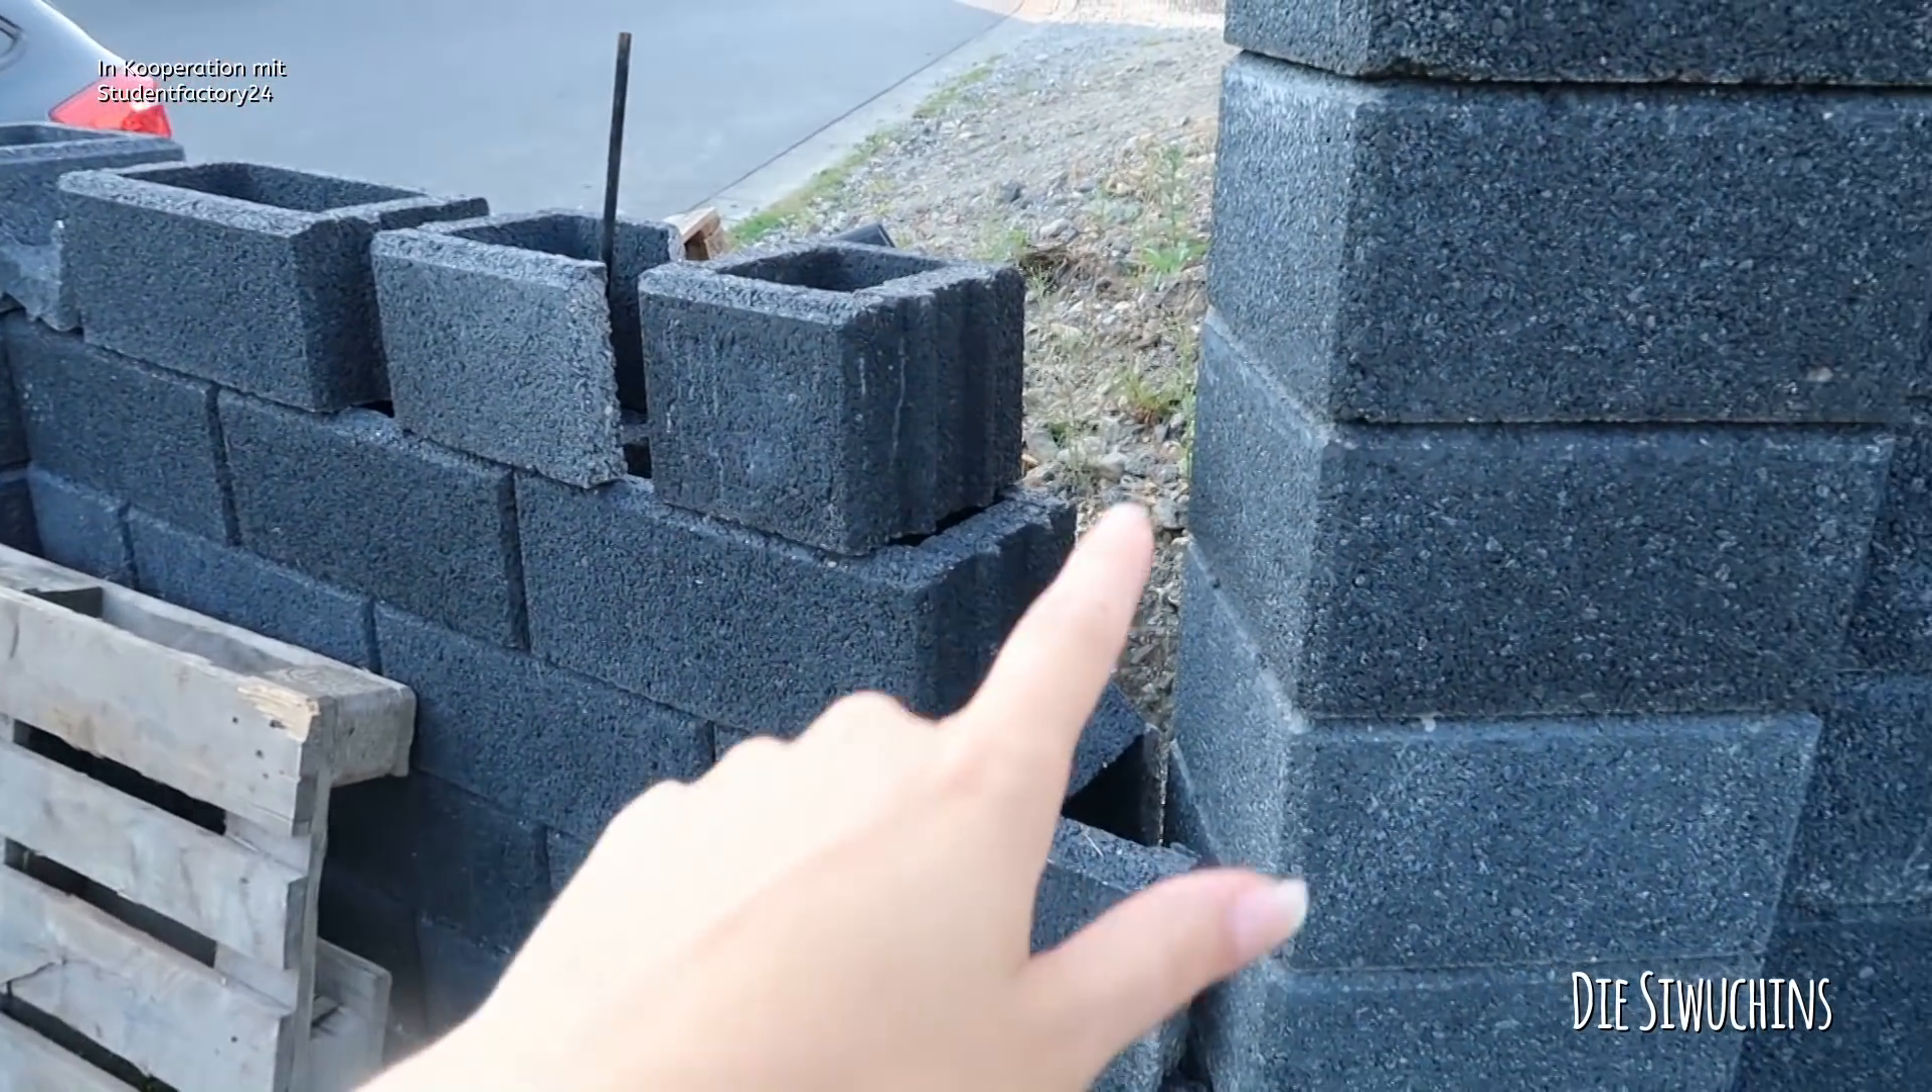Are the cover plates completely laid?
No.